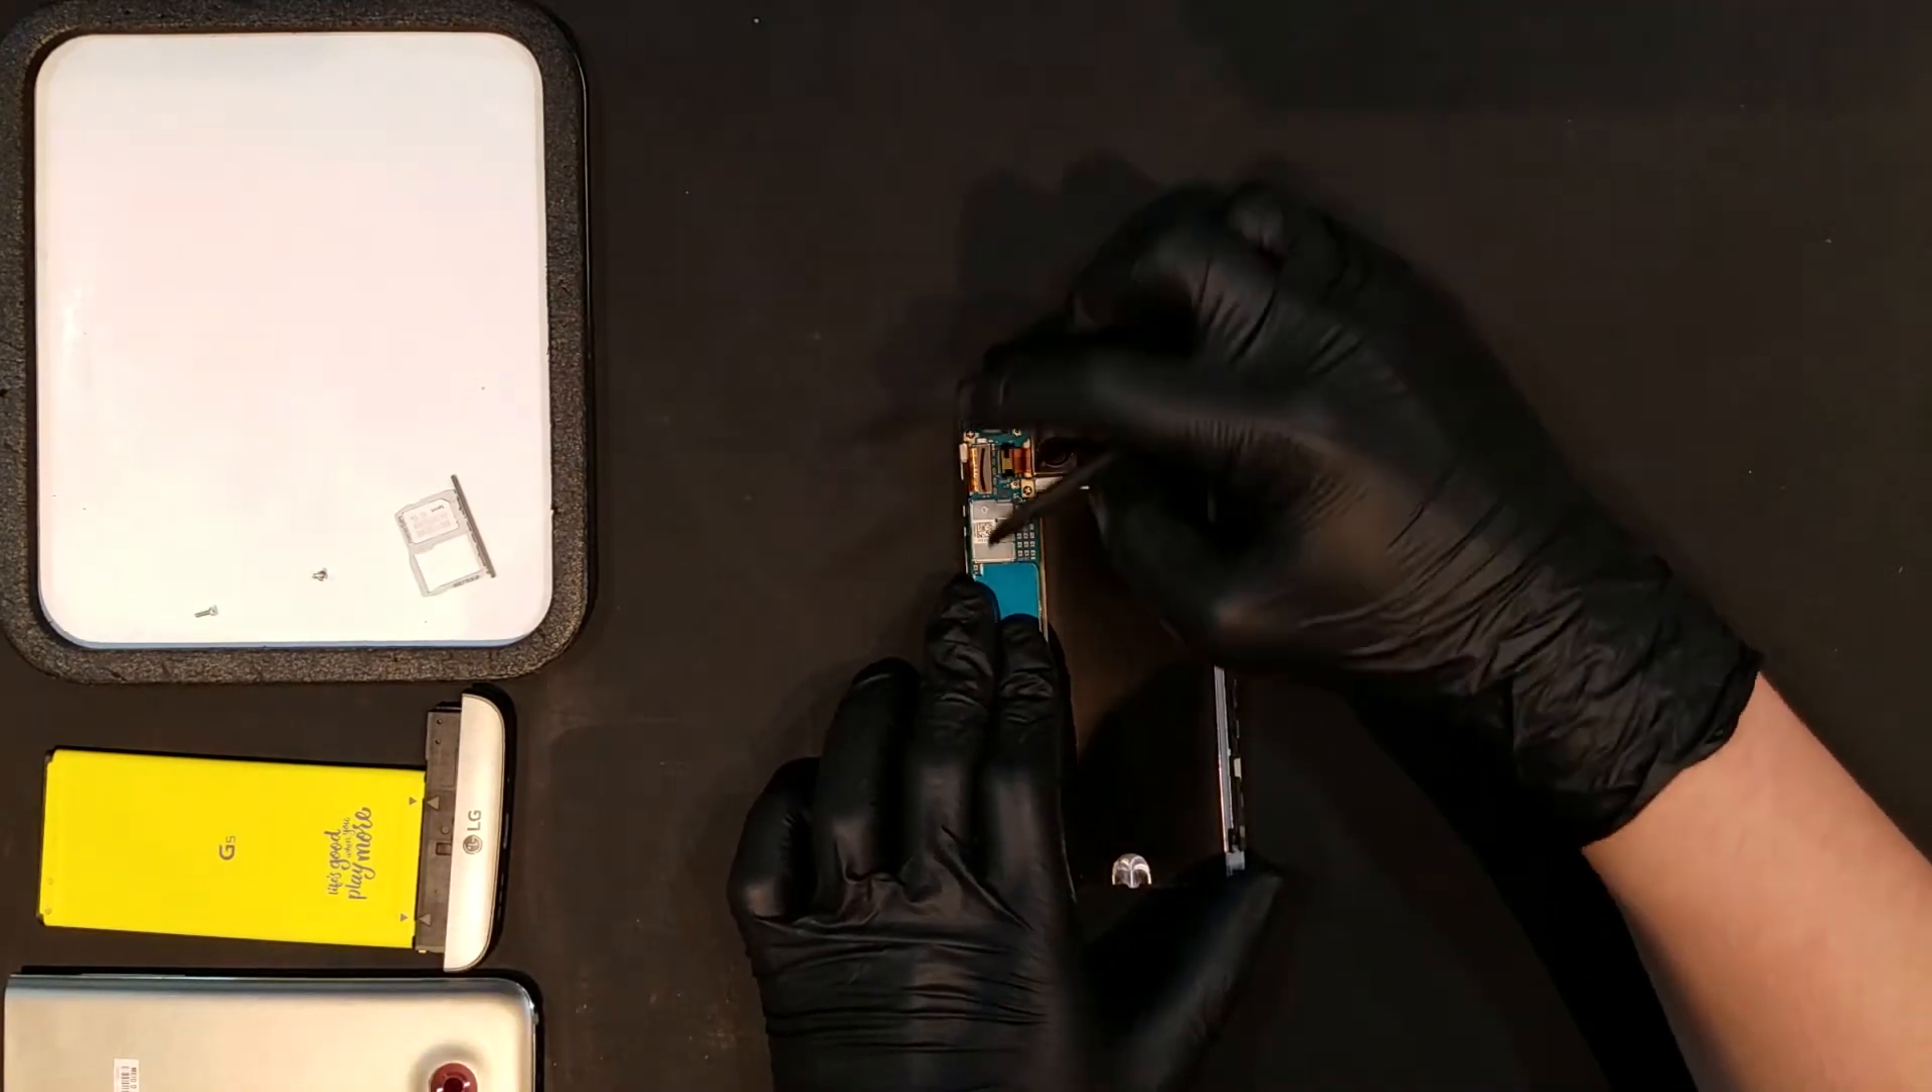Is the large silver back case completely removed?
Yes.